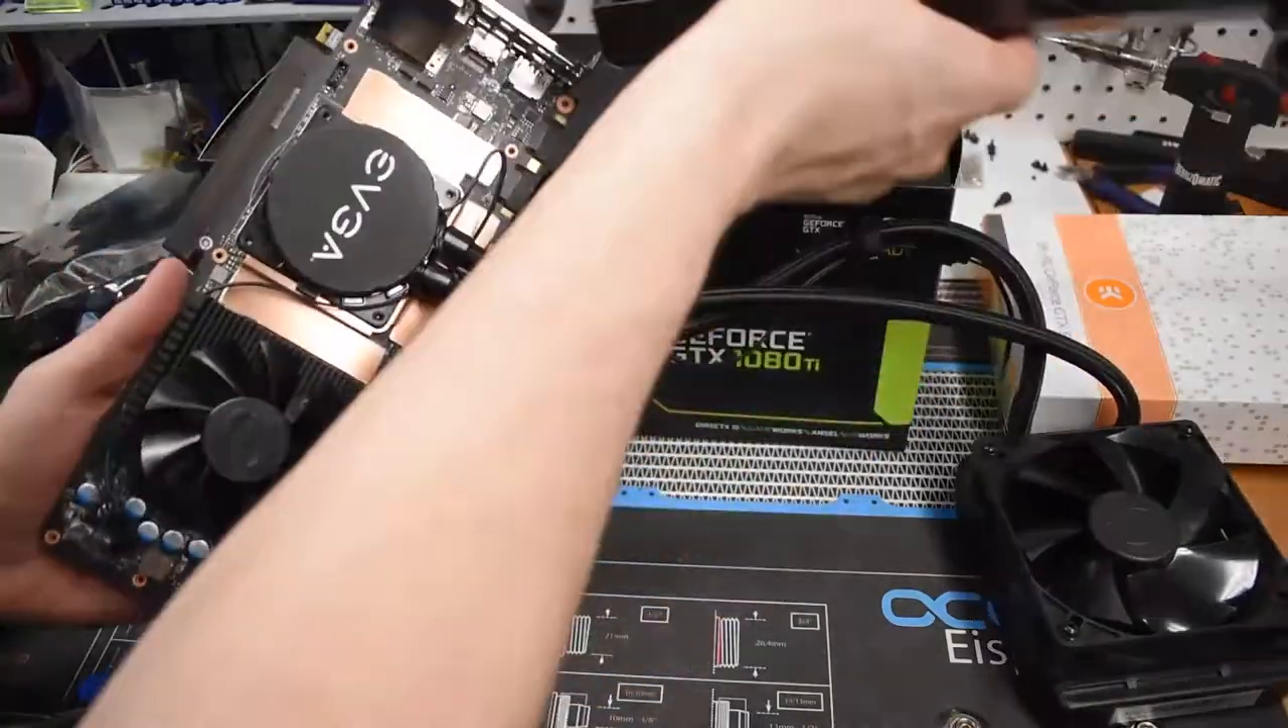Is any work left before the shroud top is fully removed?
No.